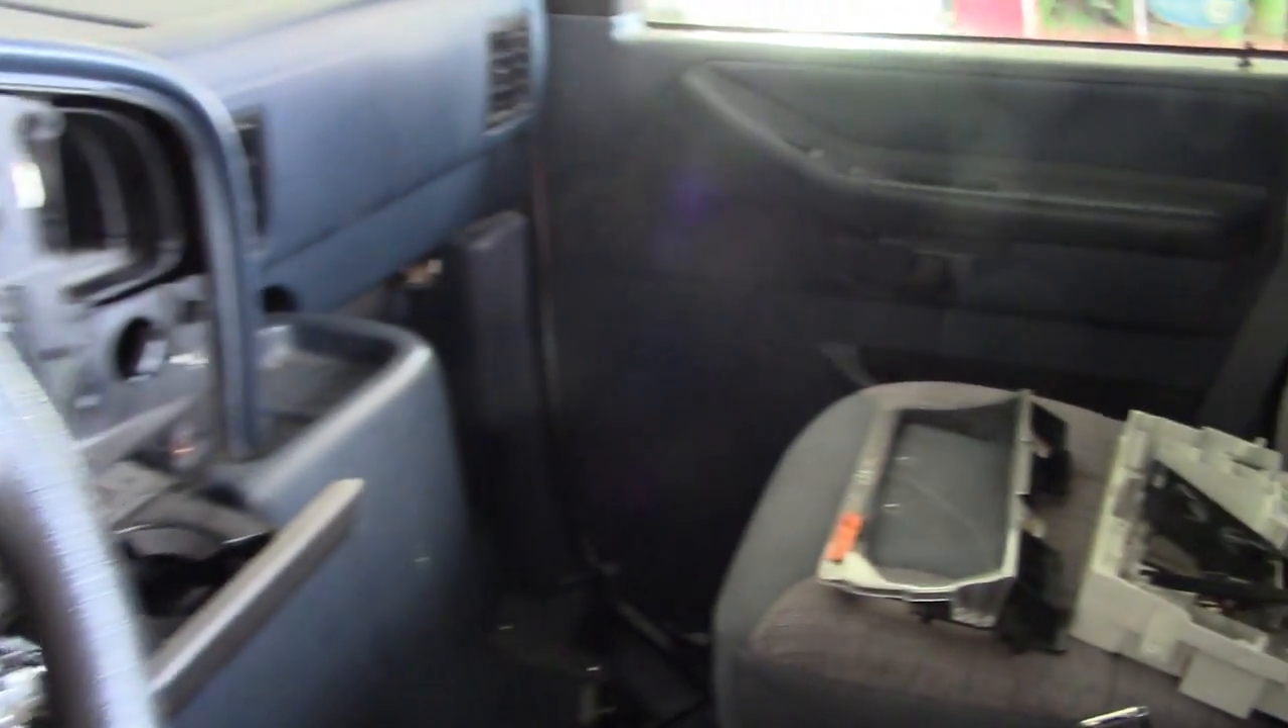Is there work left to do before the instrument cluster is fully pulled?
No.